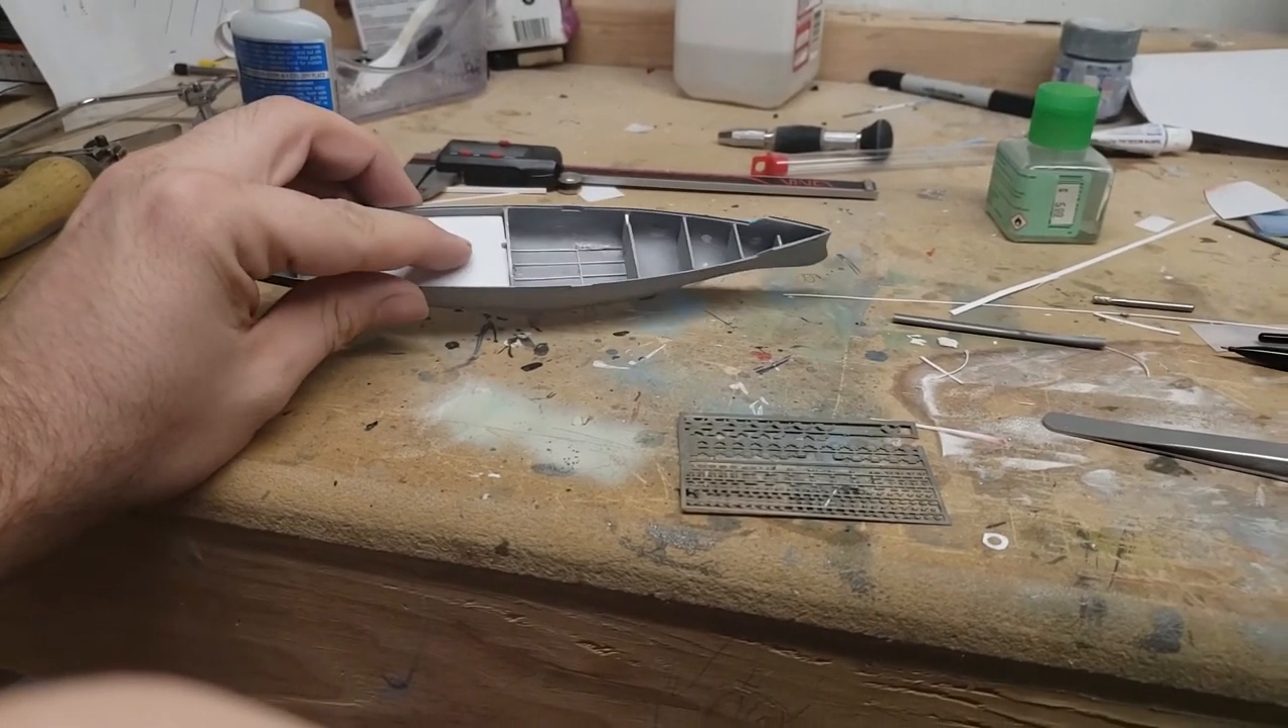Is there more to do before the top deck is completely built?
Yes.